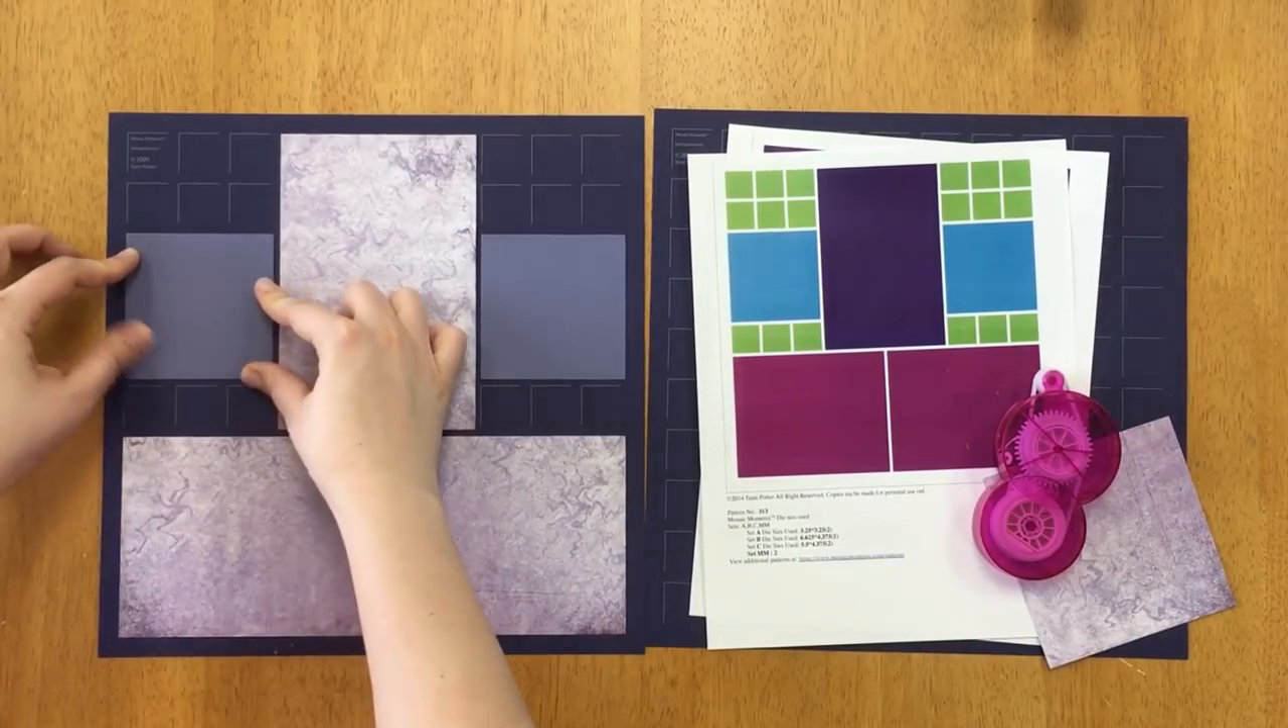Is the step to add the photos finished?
No.